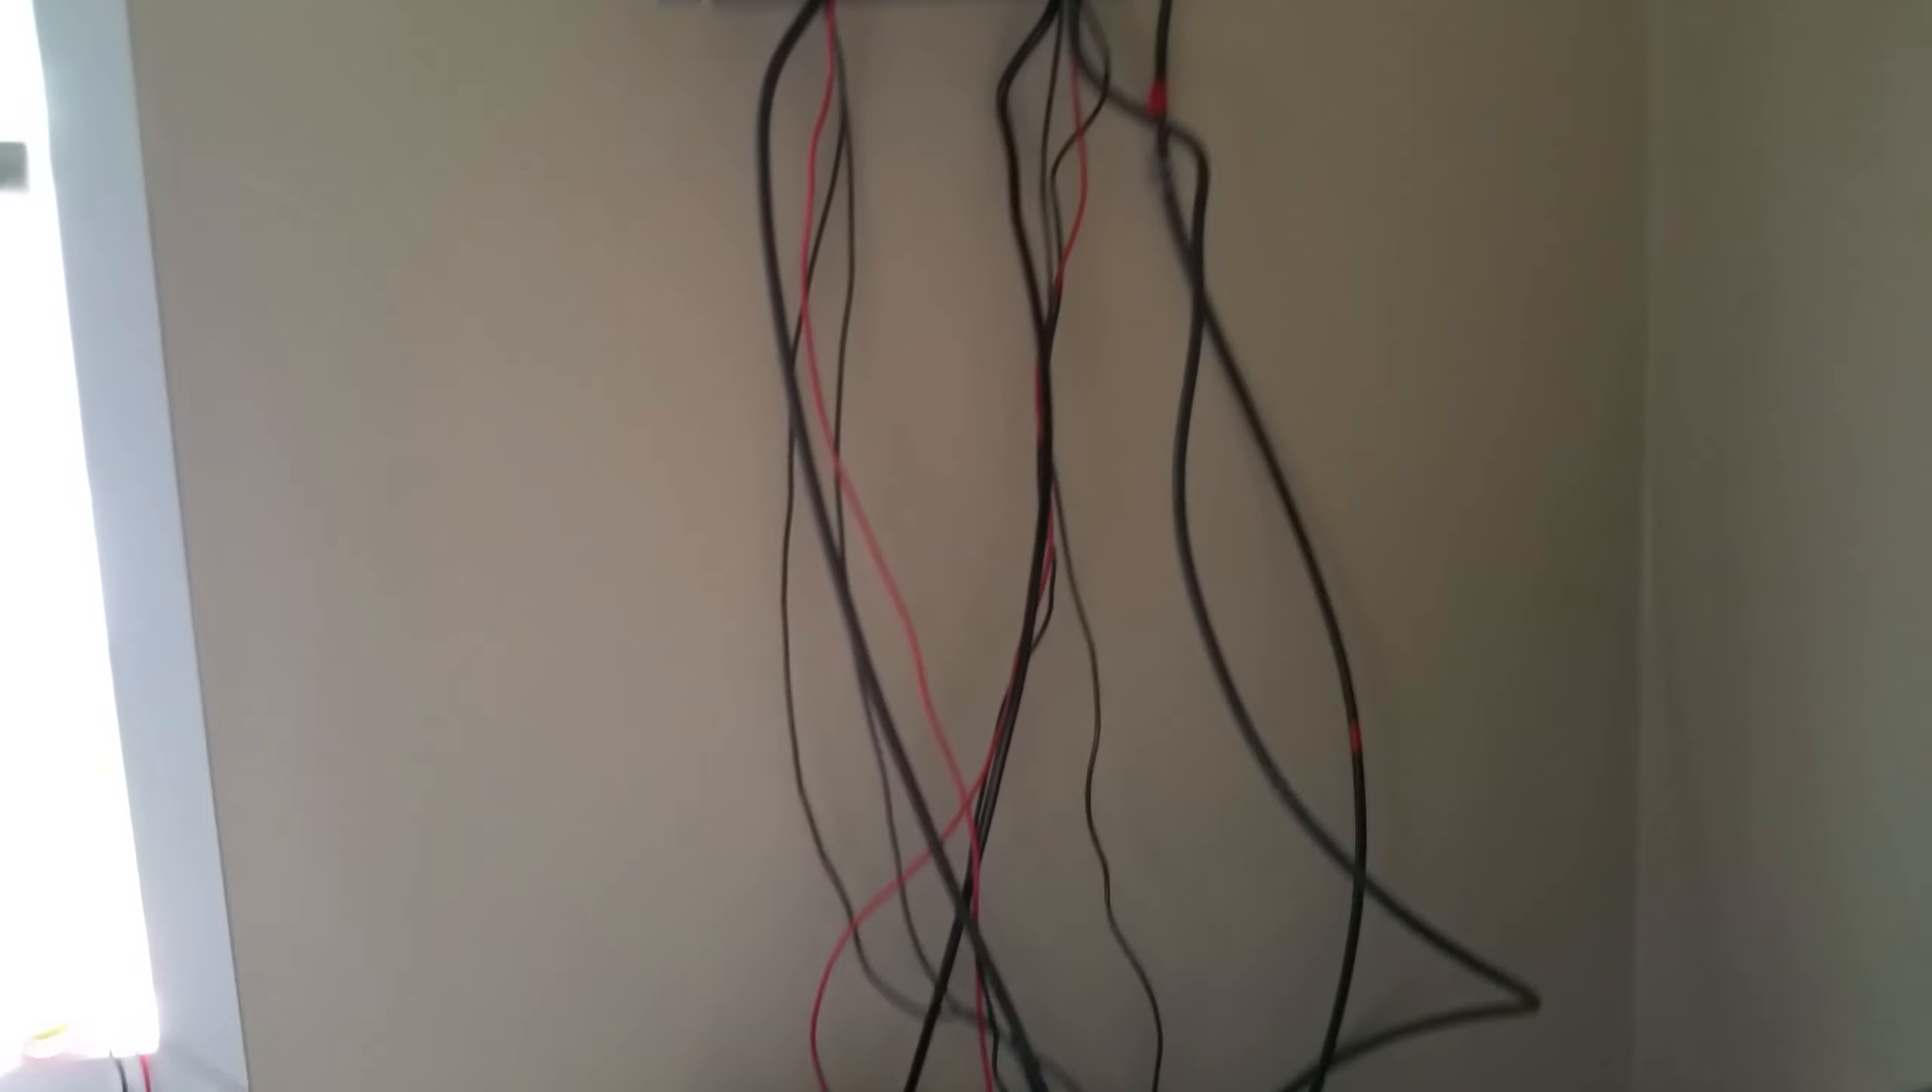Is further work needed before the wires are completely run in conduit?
Yes.